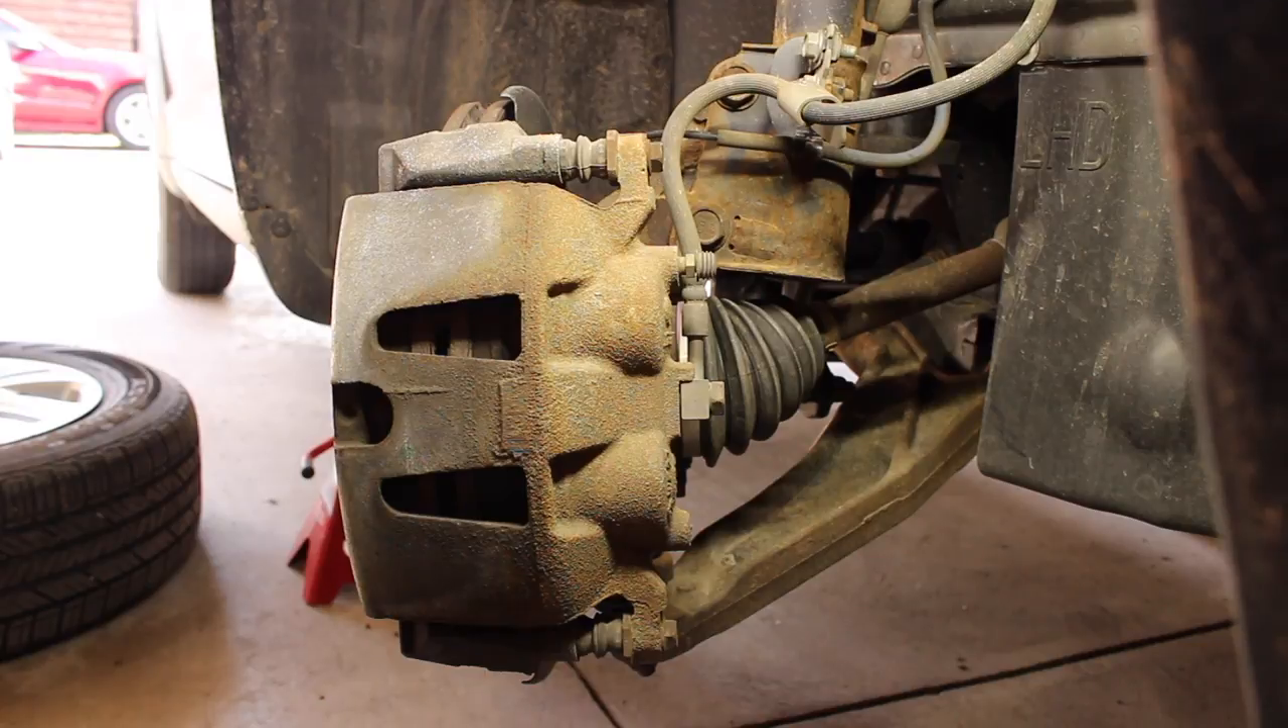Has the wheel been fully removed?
Yes.